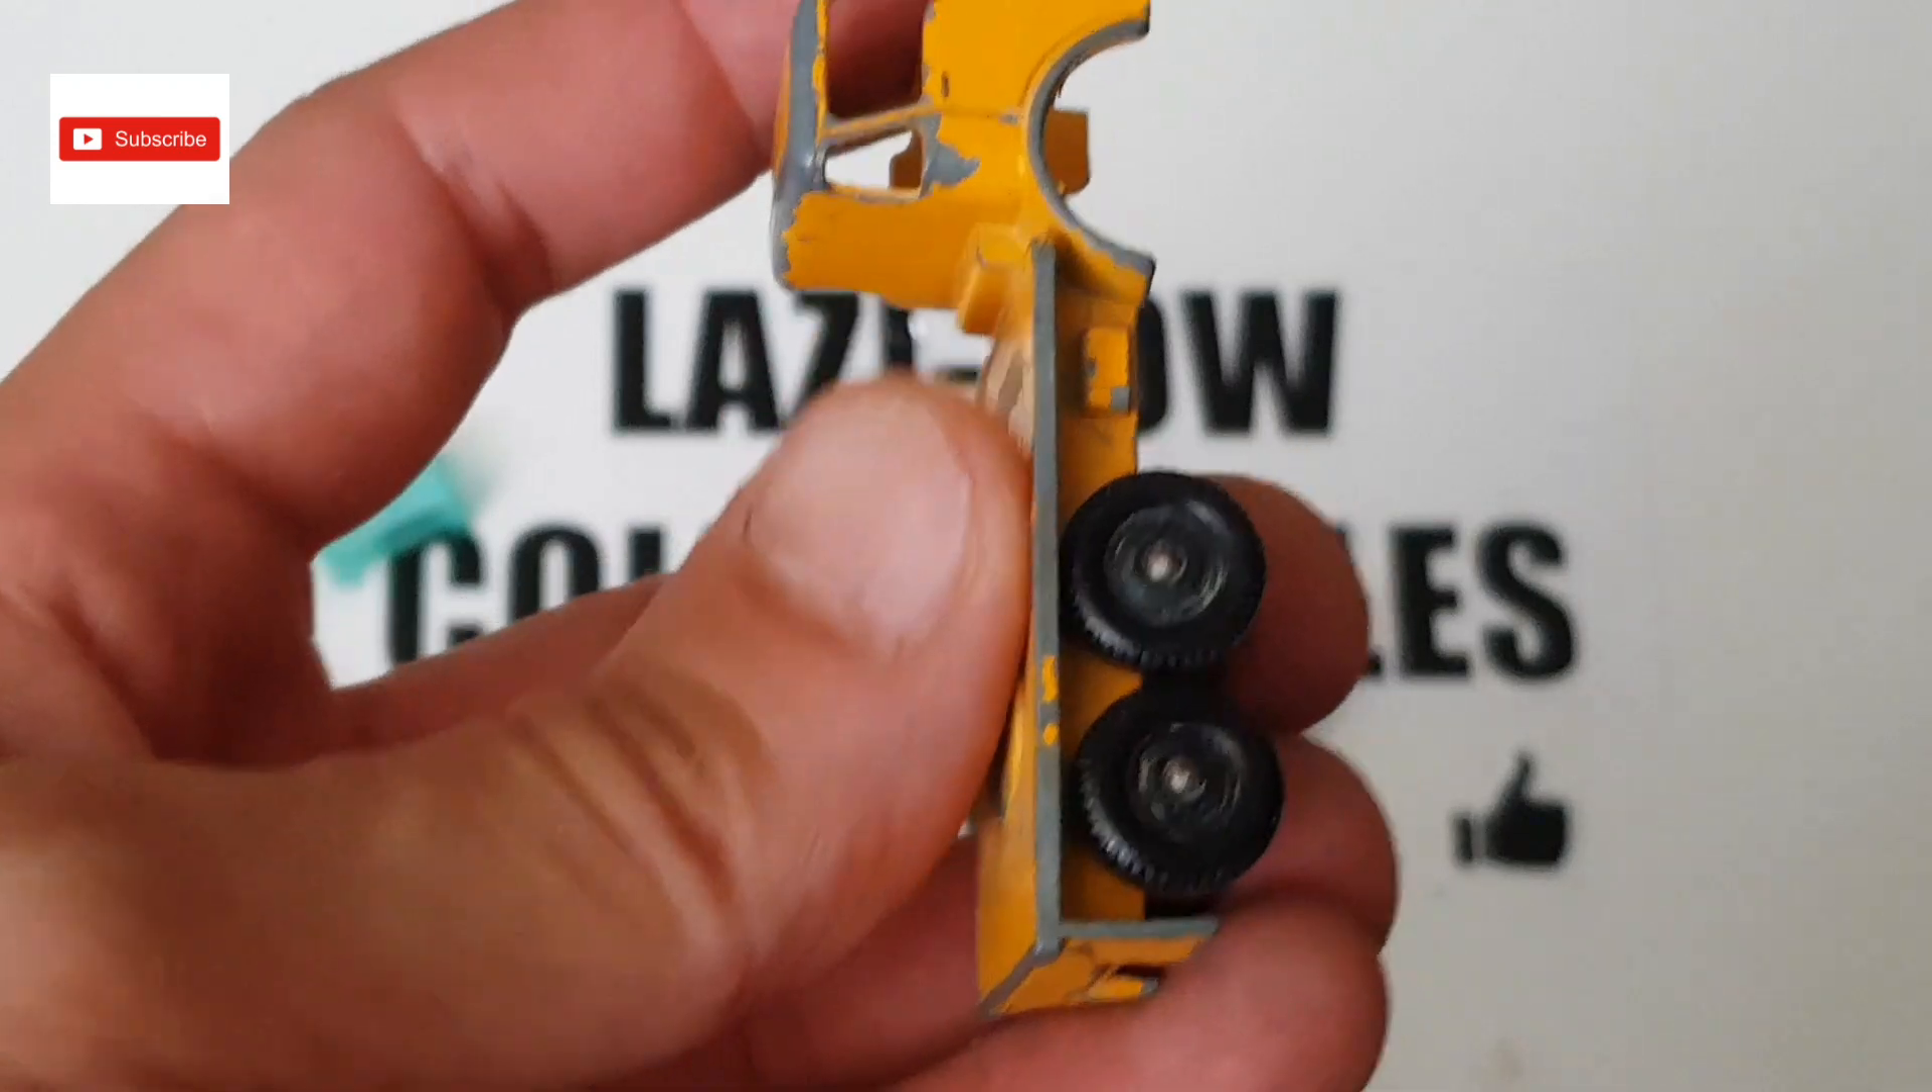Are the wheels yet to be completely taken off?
Yes.